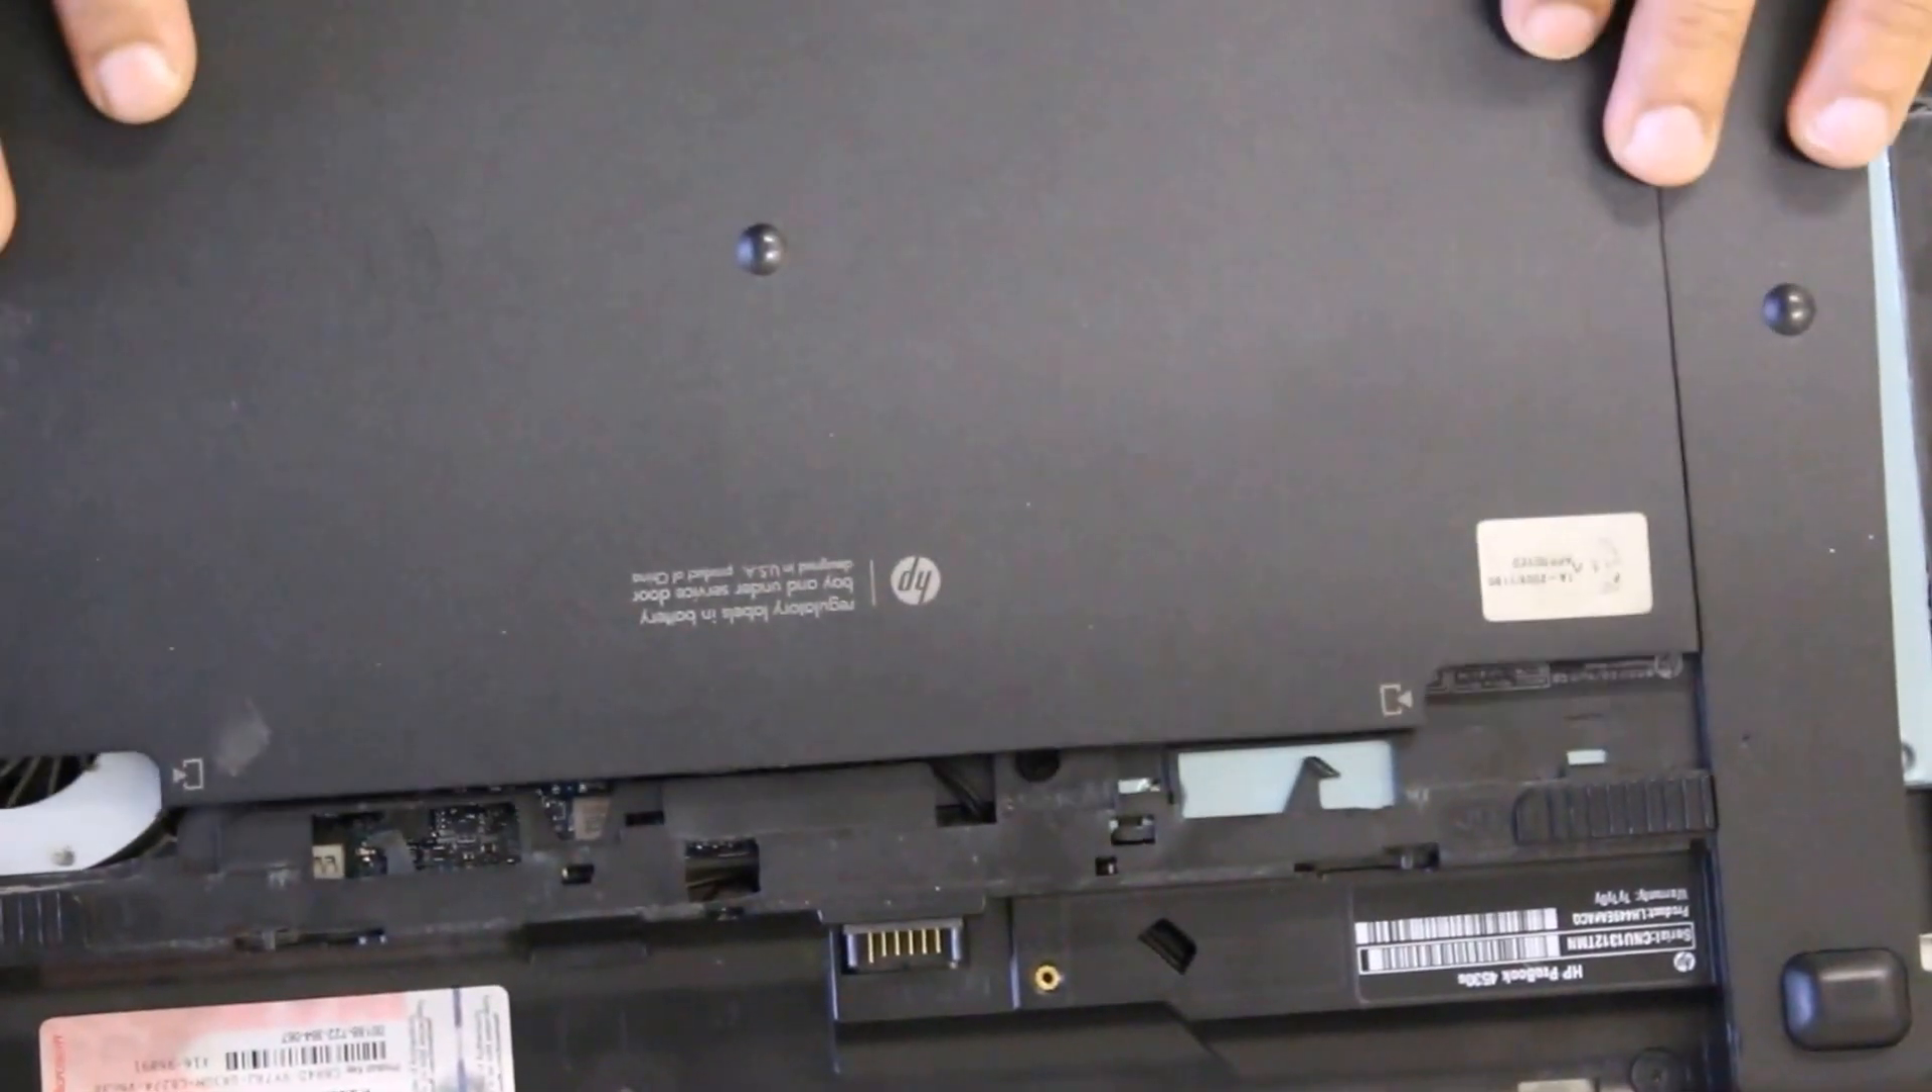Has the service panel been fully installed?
No.